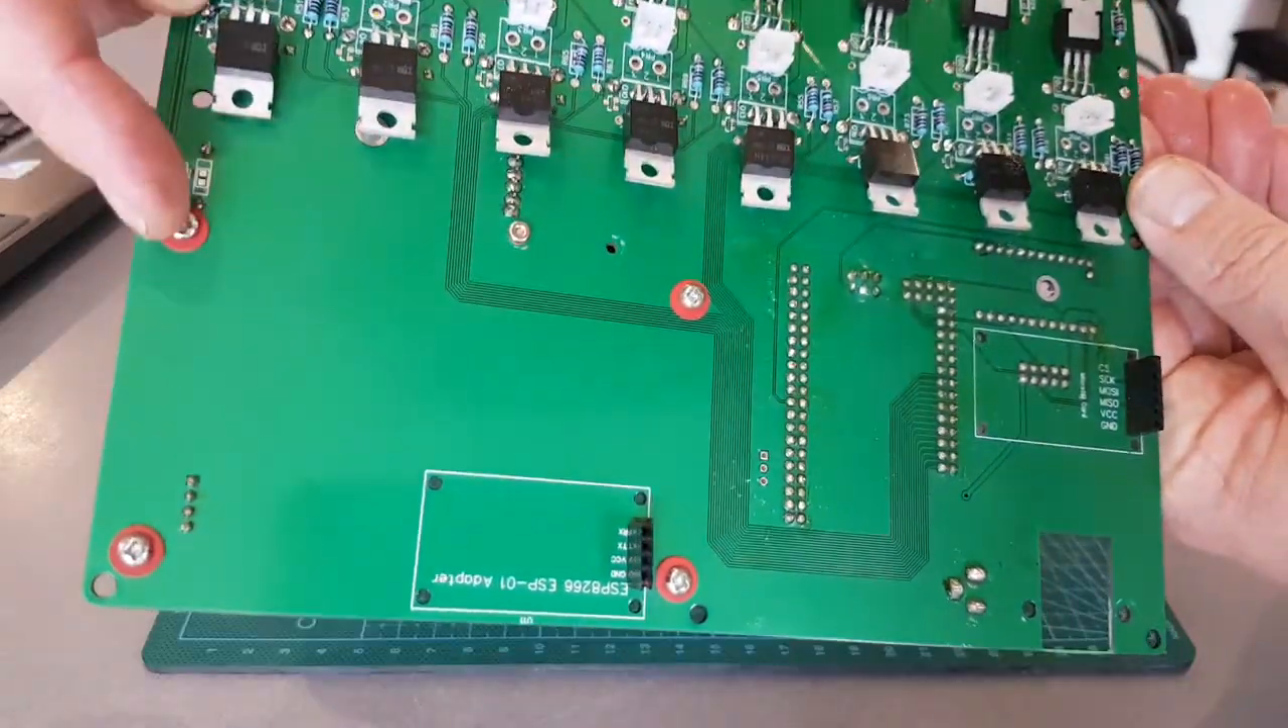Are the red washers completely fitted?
Yes.